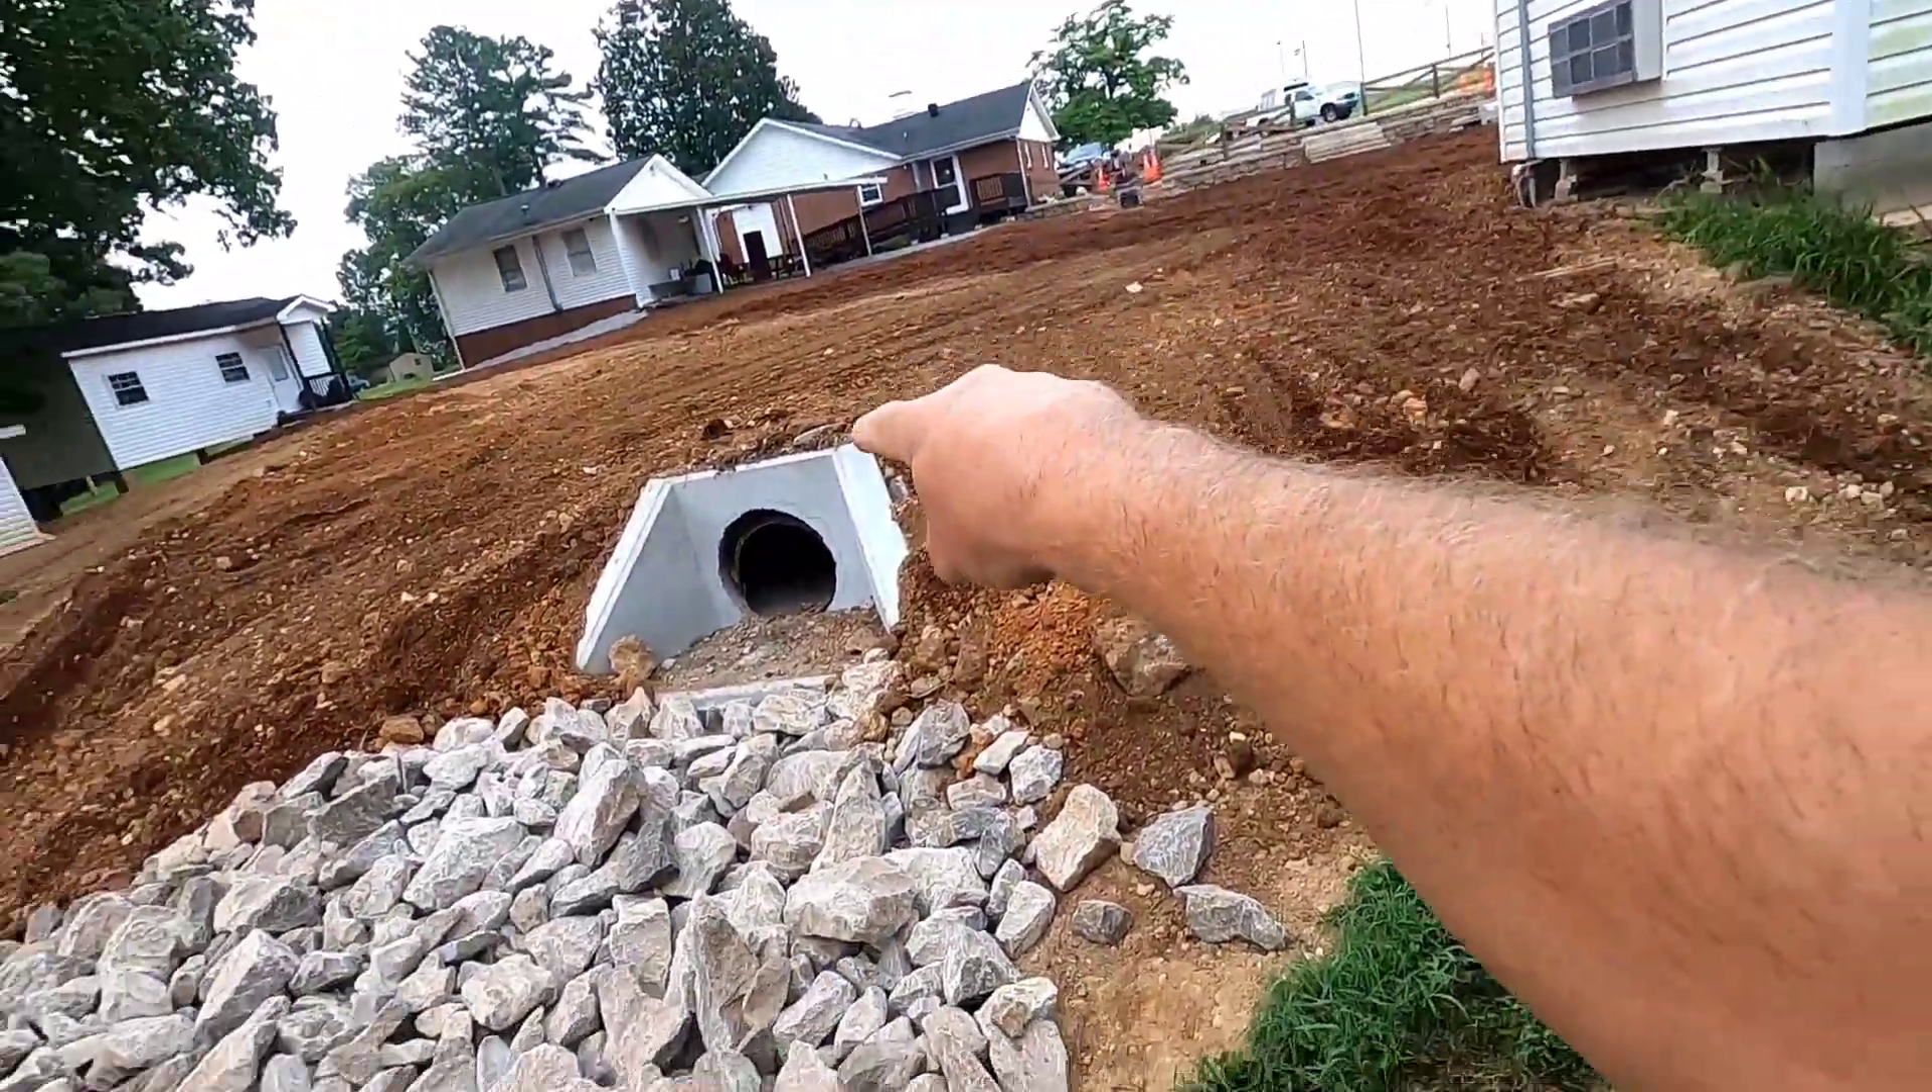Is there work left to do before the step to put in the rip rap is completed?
No.